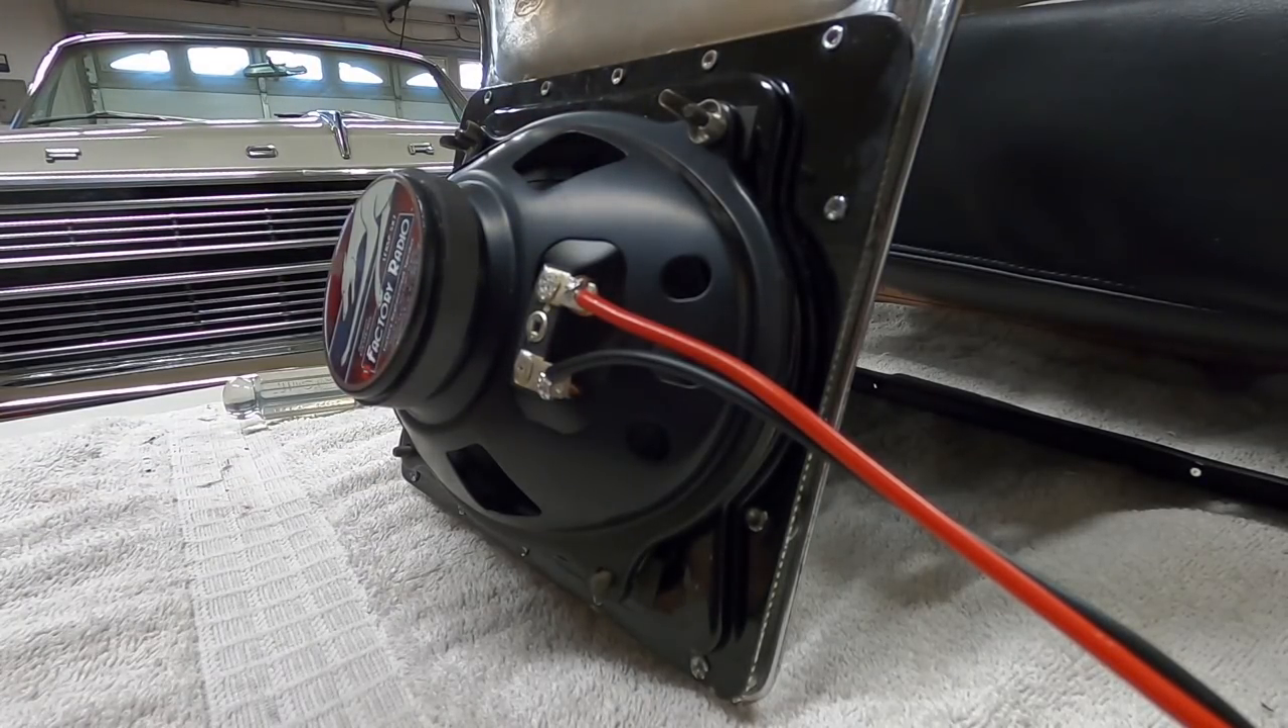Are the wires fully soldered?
Yes.